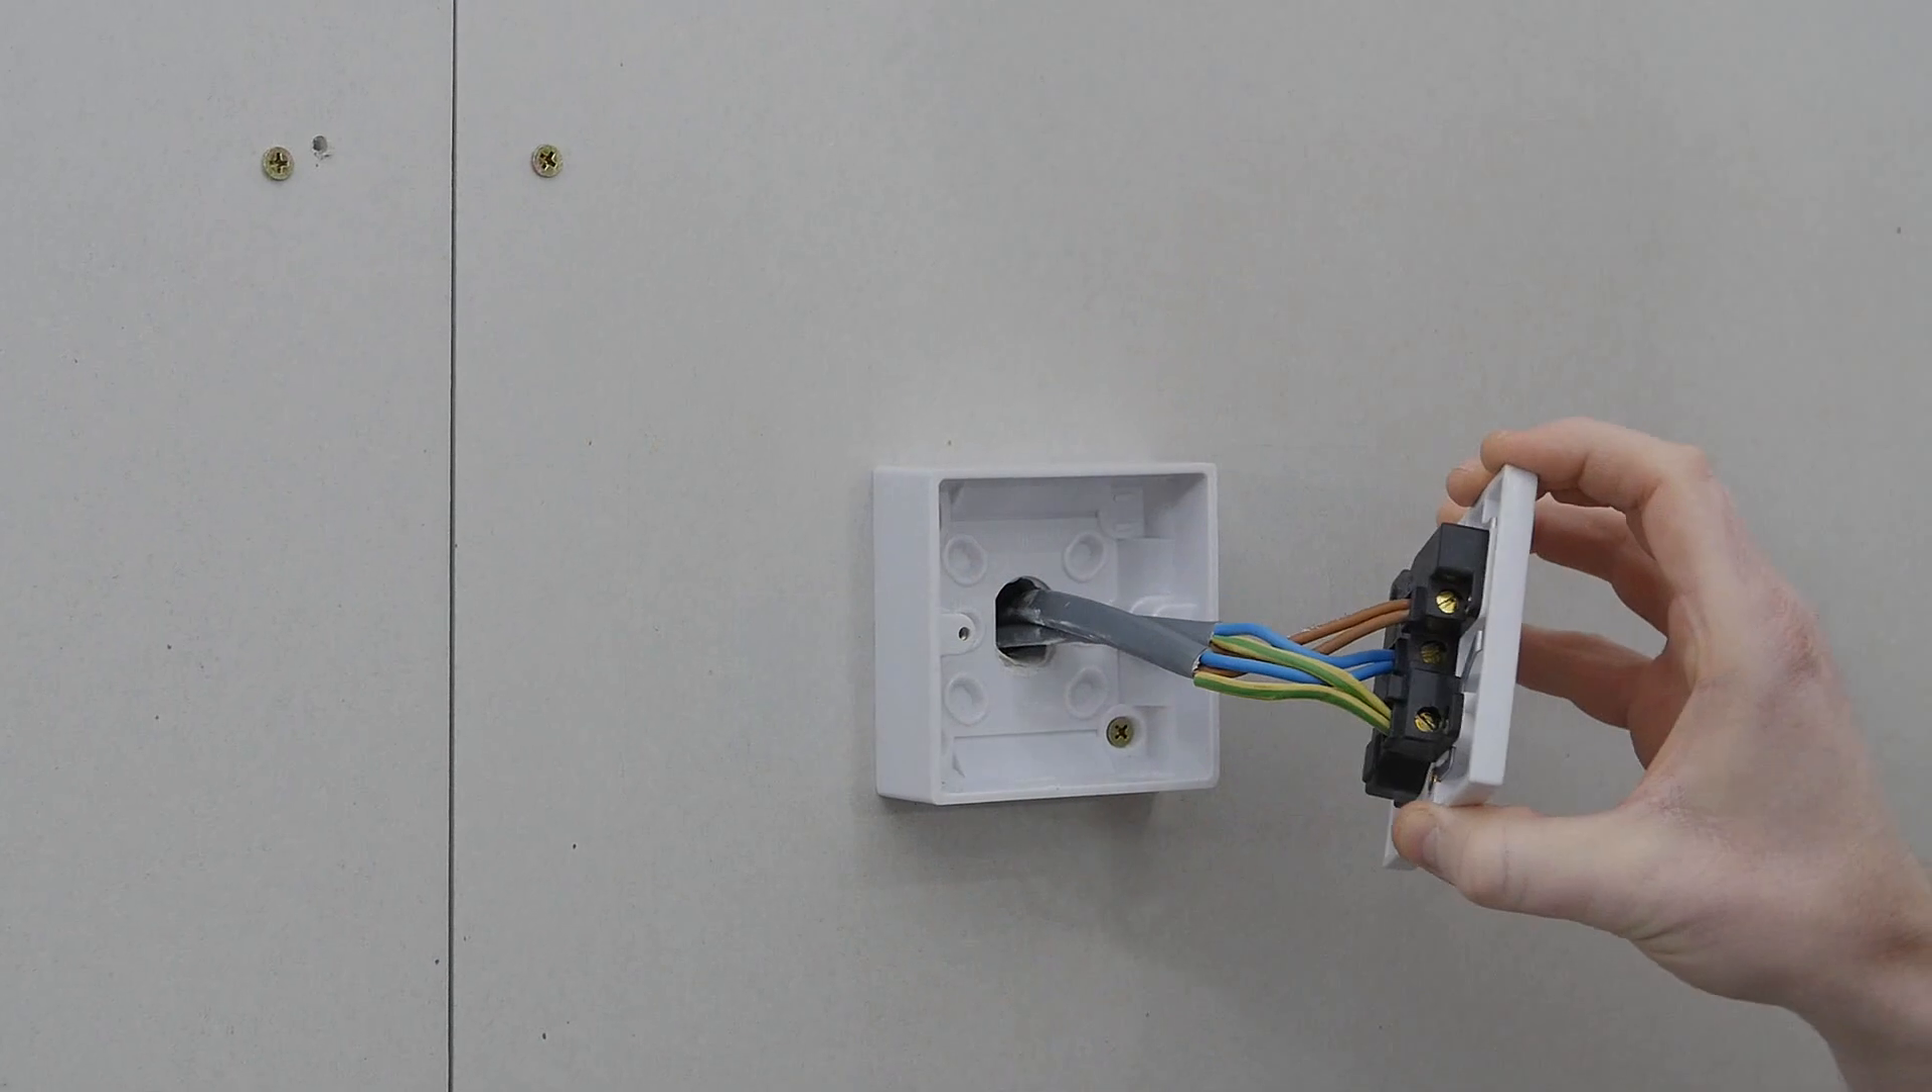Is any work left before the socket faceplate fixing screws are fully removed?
No.